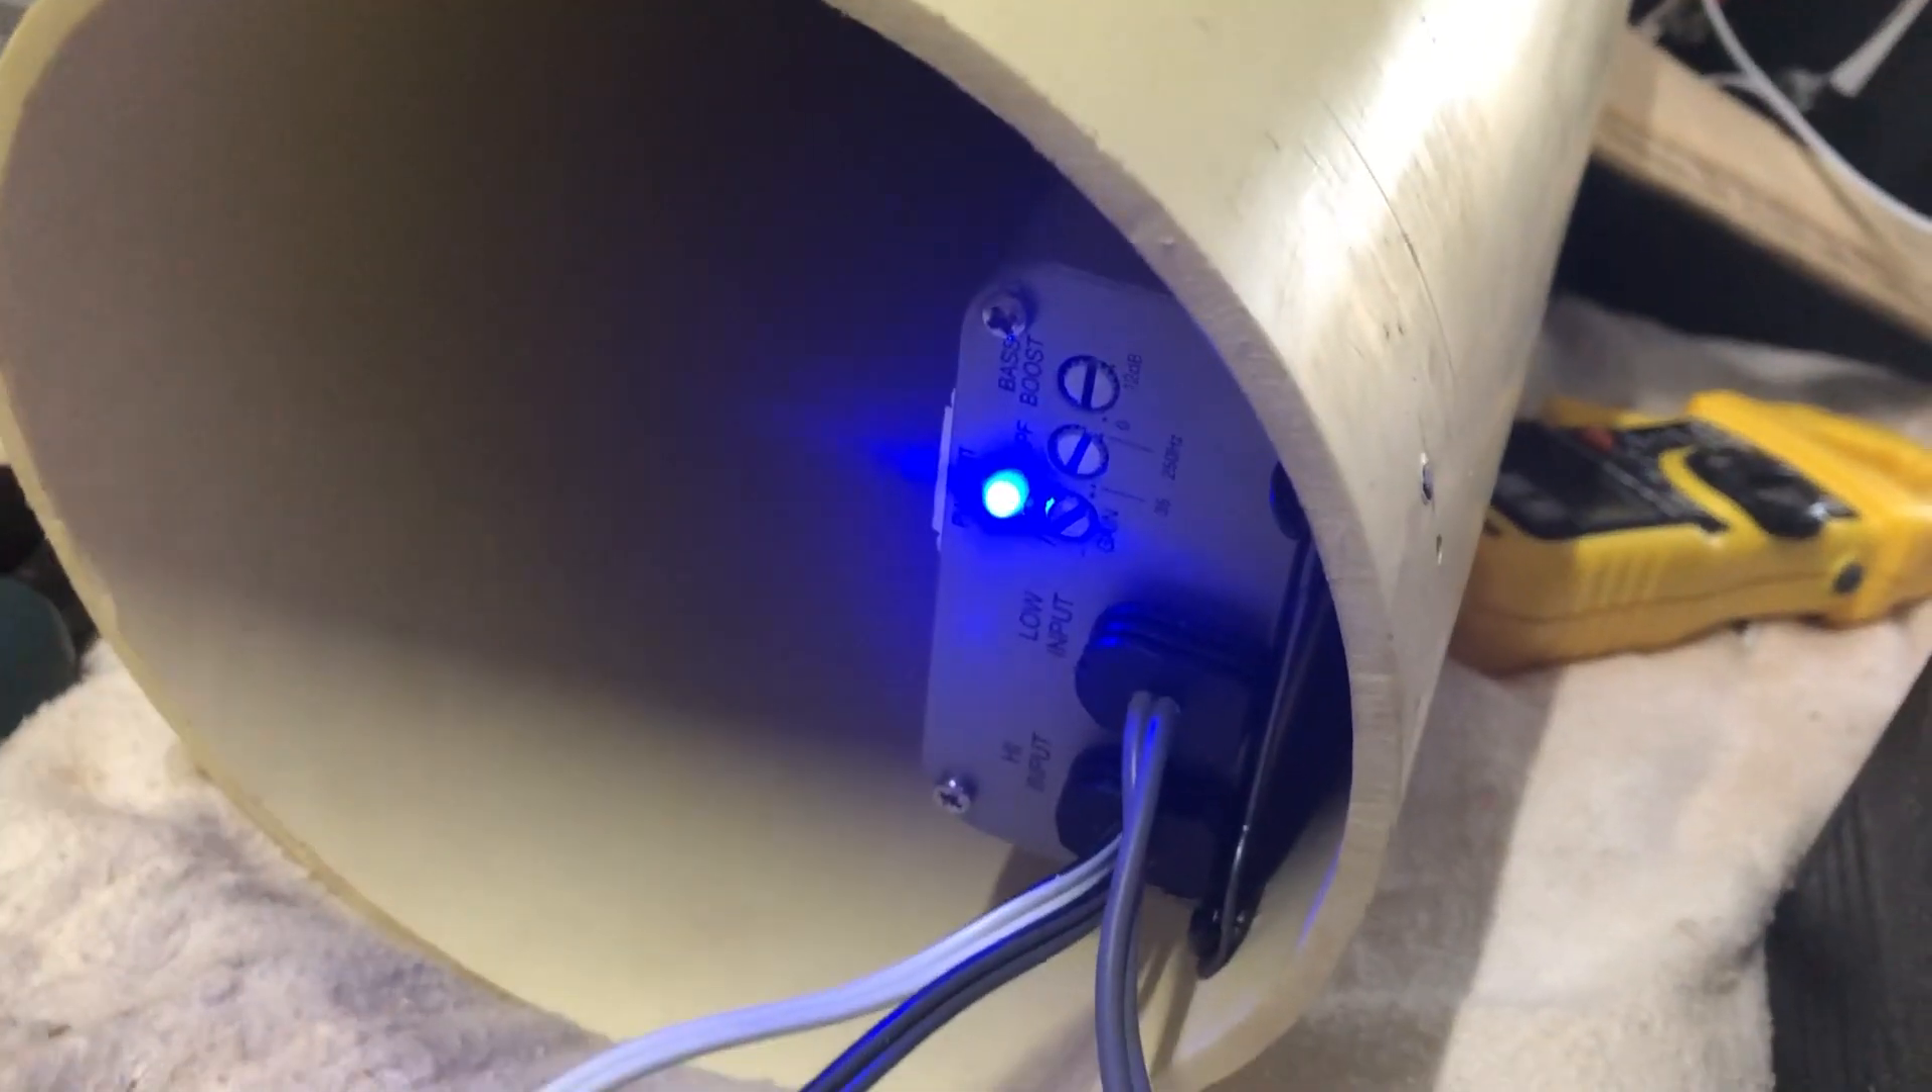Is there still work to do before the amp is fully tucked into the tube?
No.